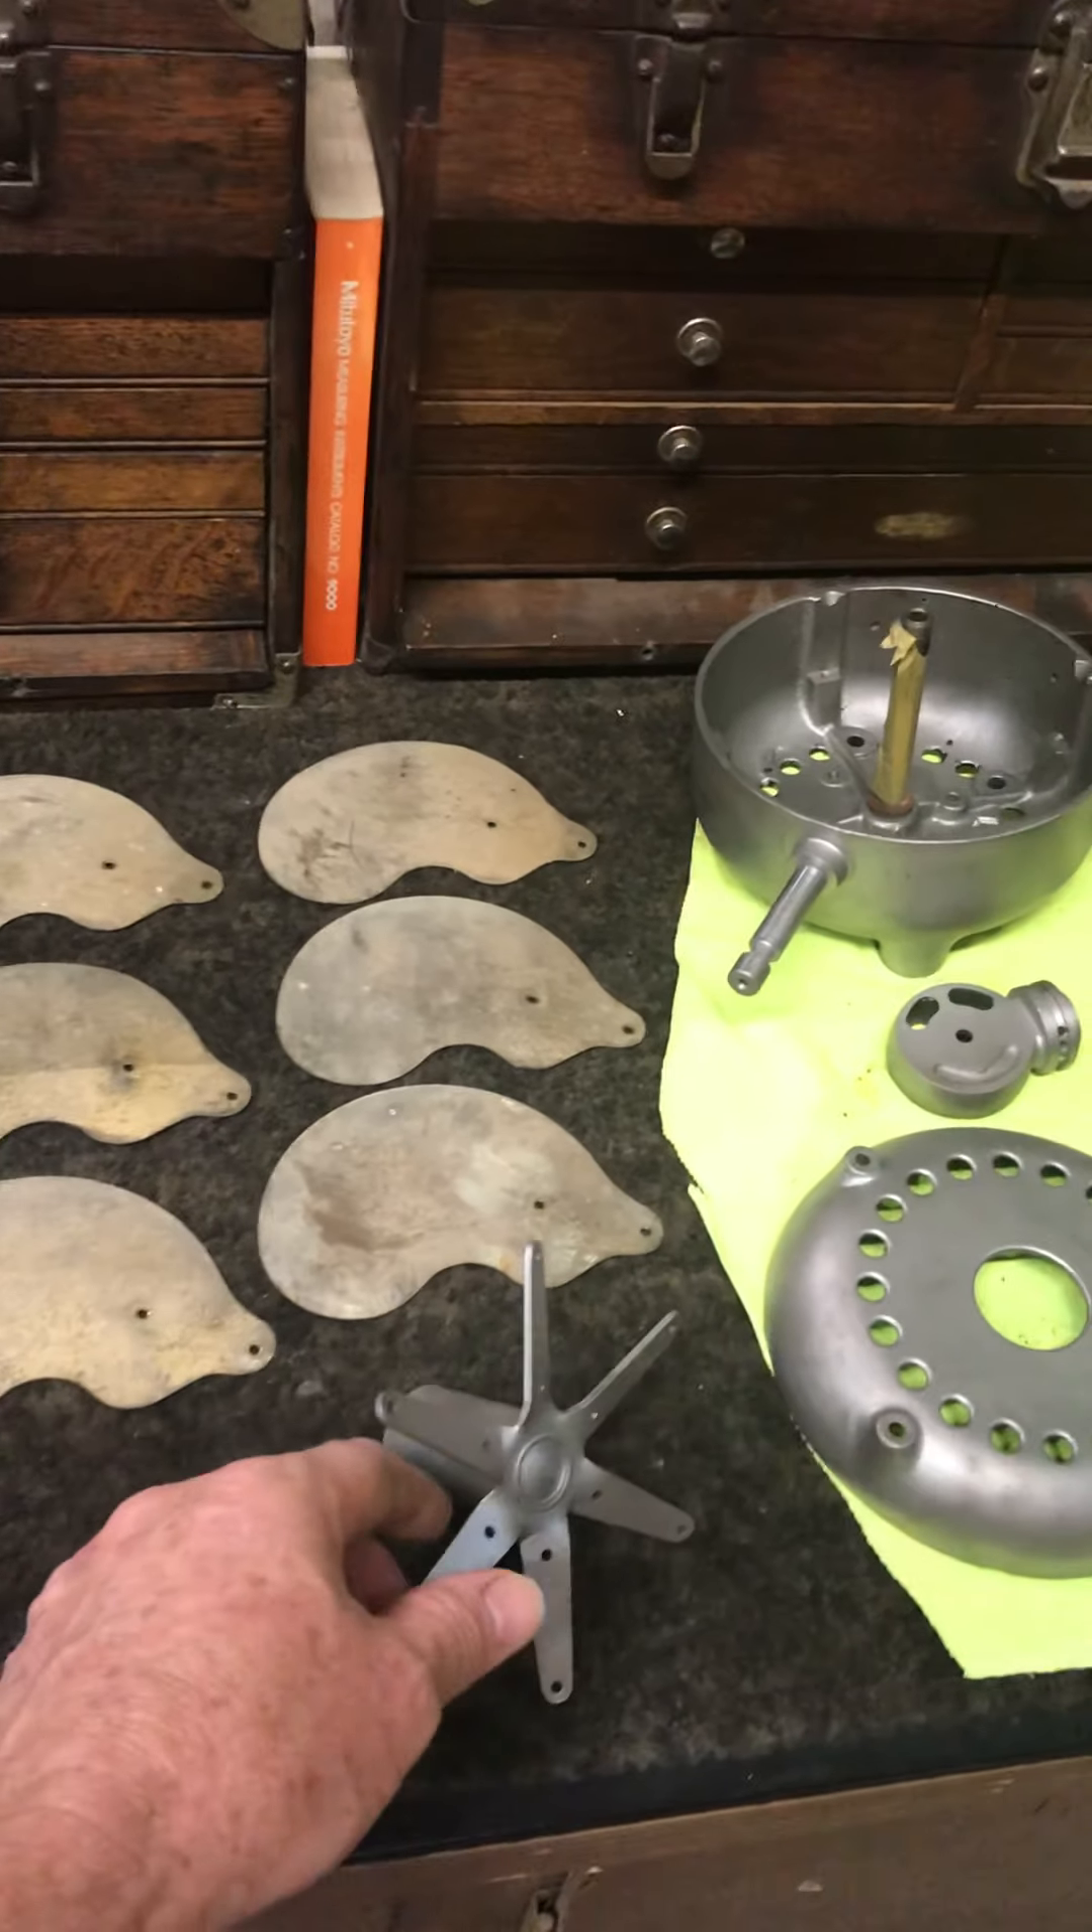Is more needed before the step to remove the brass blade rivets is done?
No.